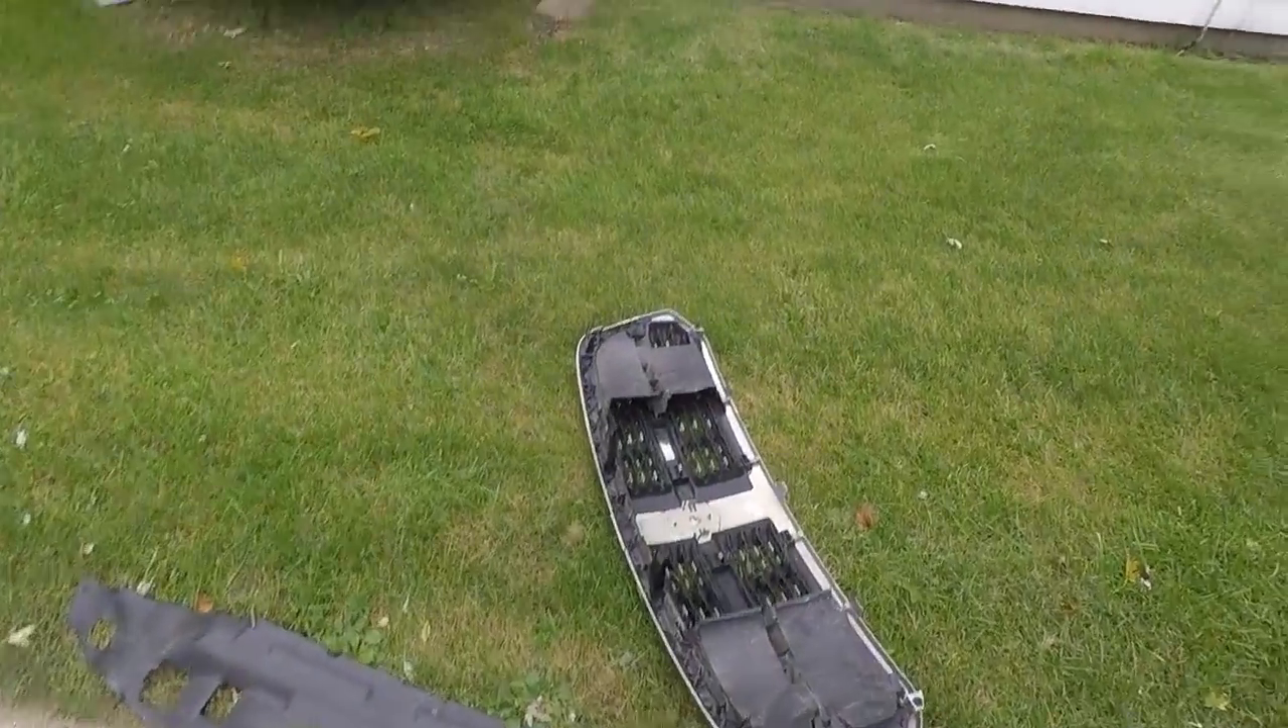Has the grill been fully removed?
Yes.